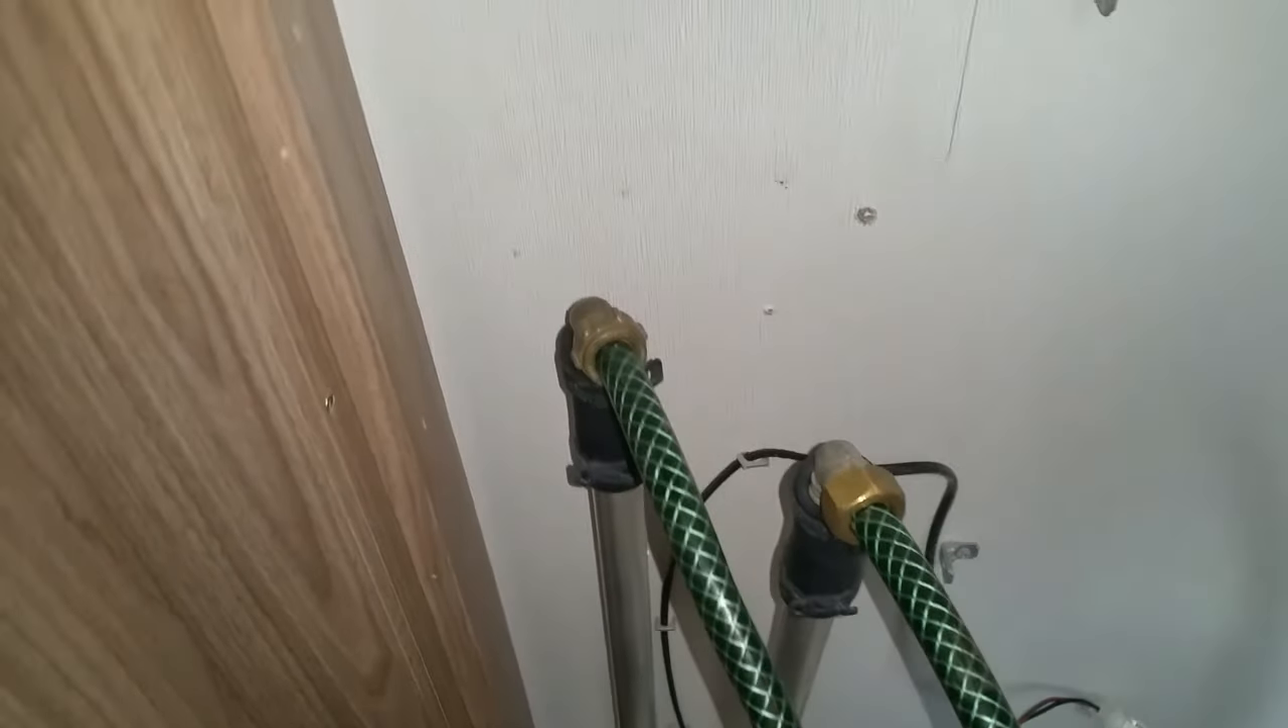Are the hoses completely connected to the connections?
Yes.